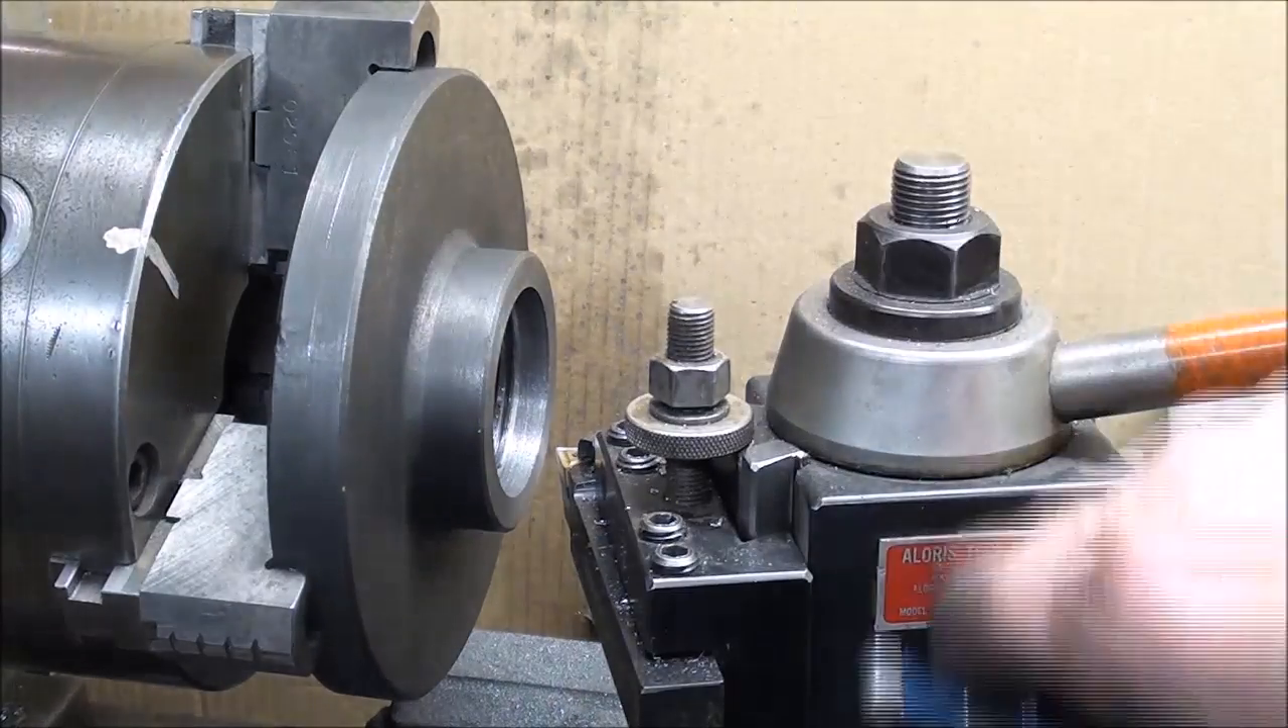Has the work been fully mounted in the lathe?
Yes.